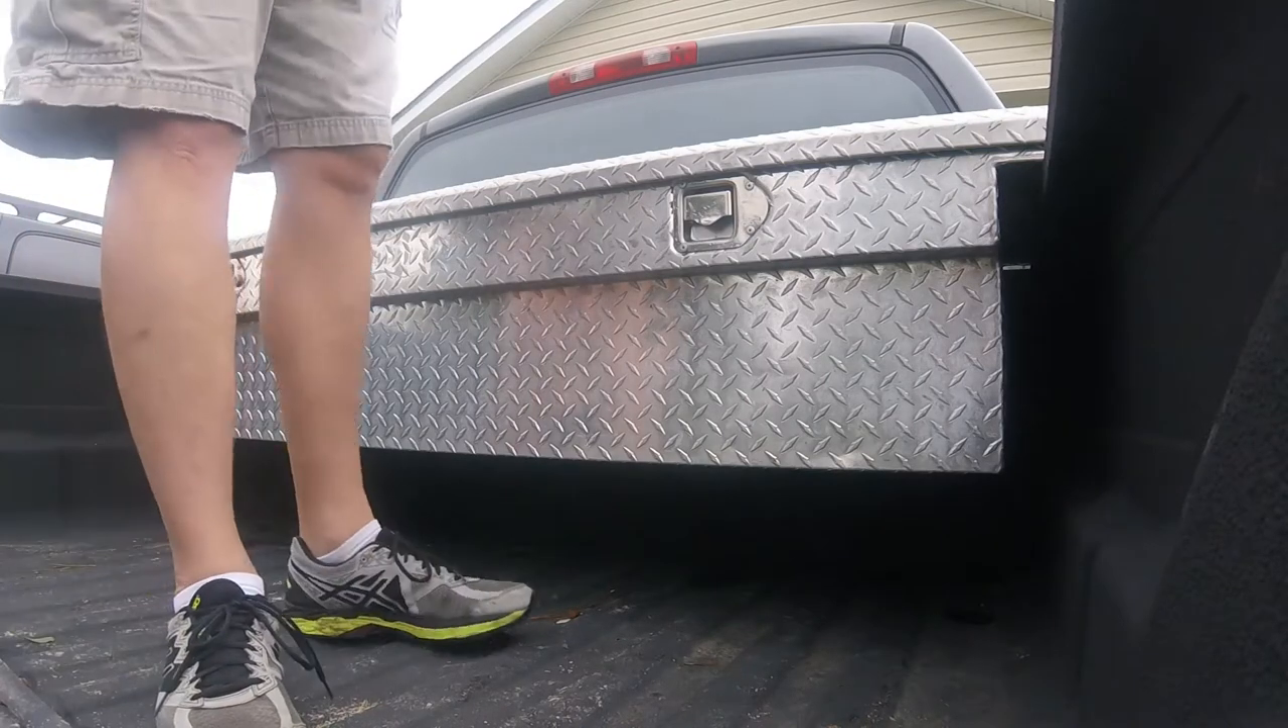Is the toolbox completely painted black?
No.